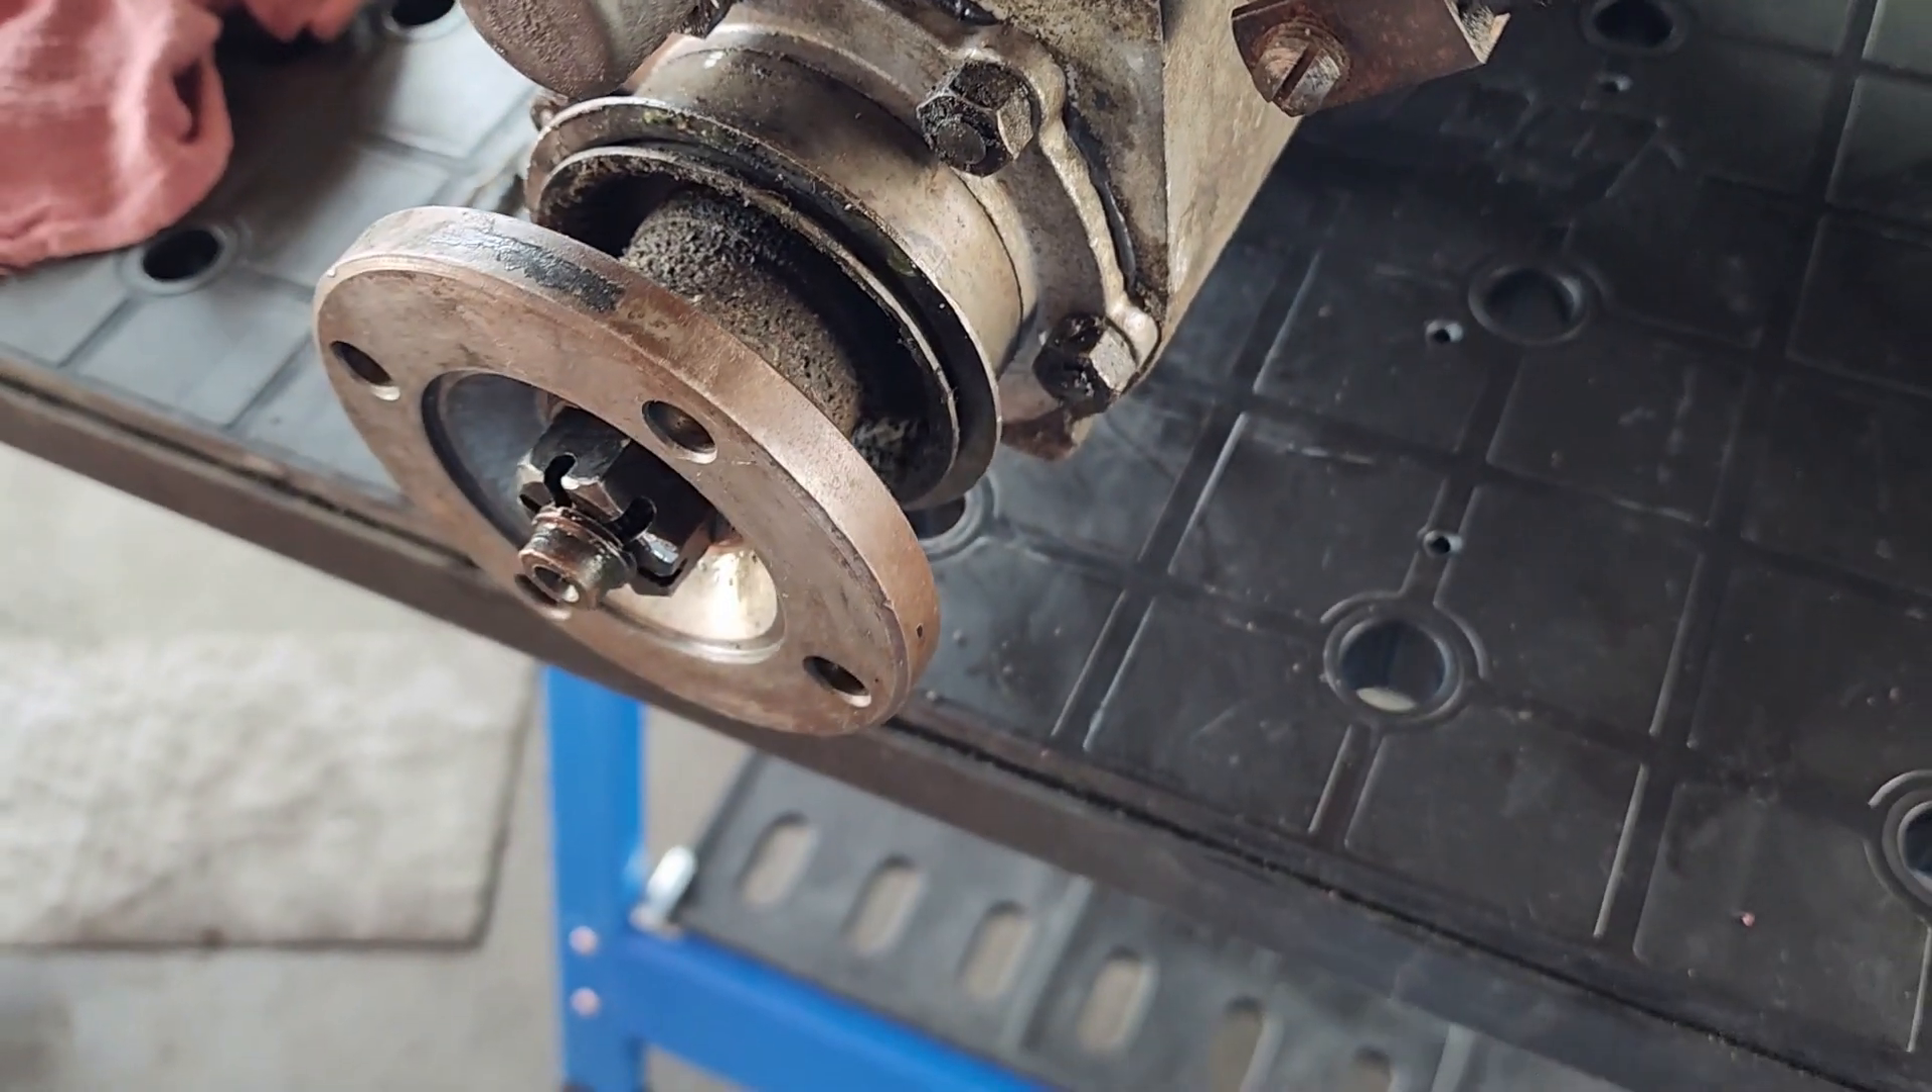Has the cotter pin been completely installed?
No.